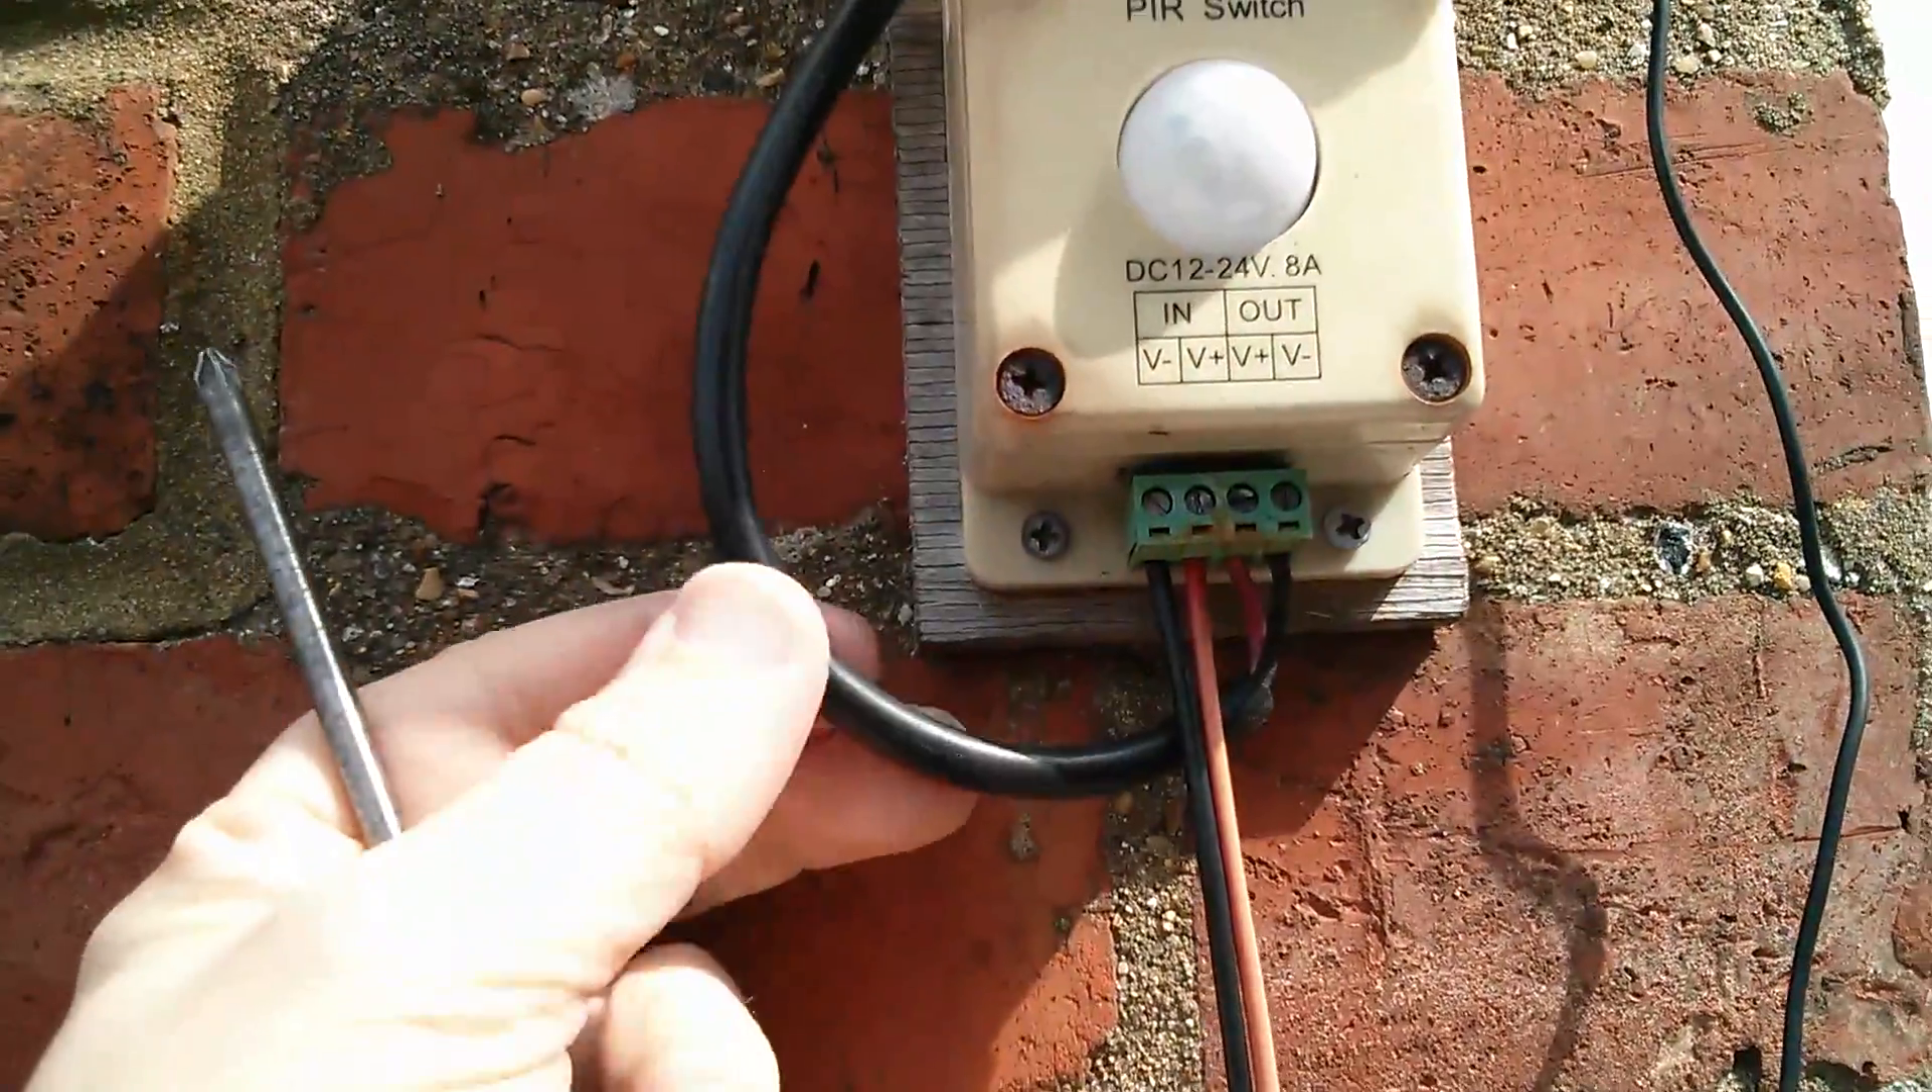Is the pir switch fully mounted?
Yes.